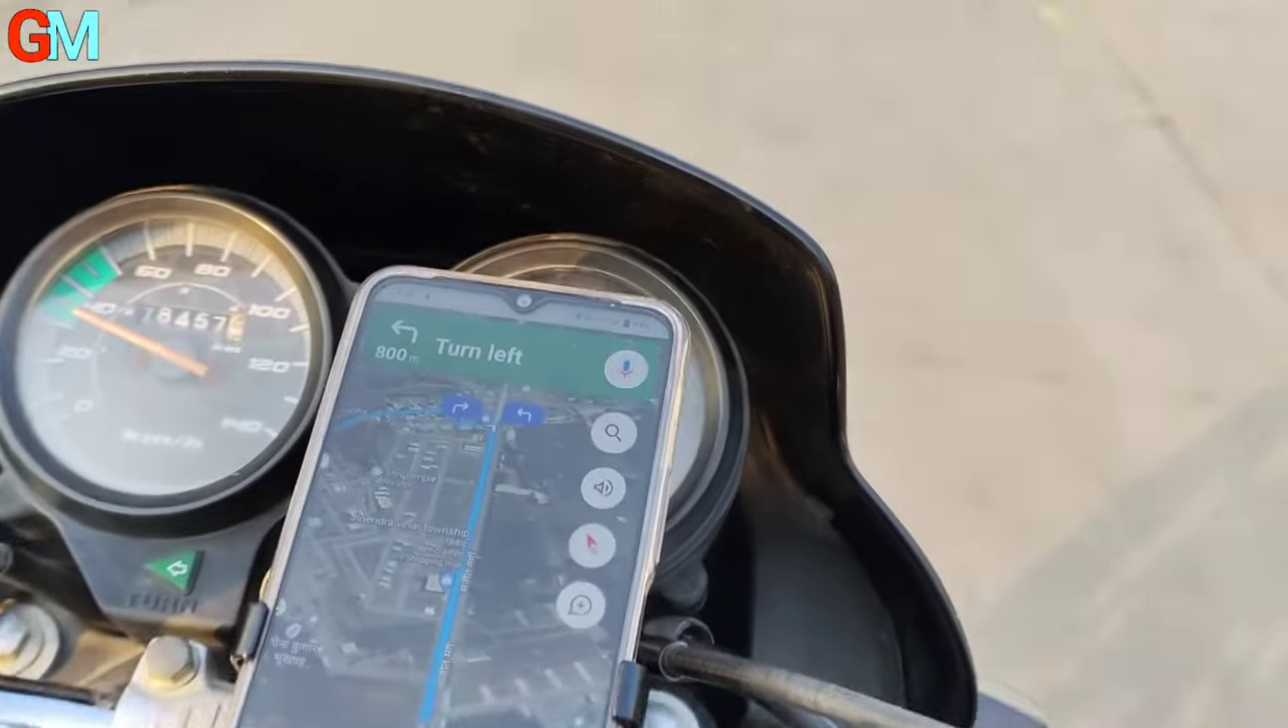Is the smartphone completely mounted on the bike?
Yes.